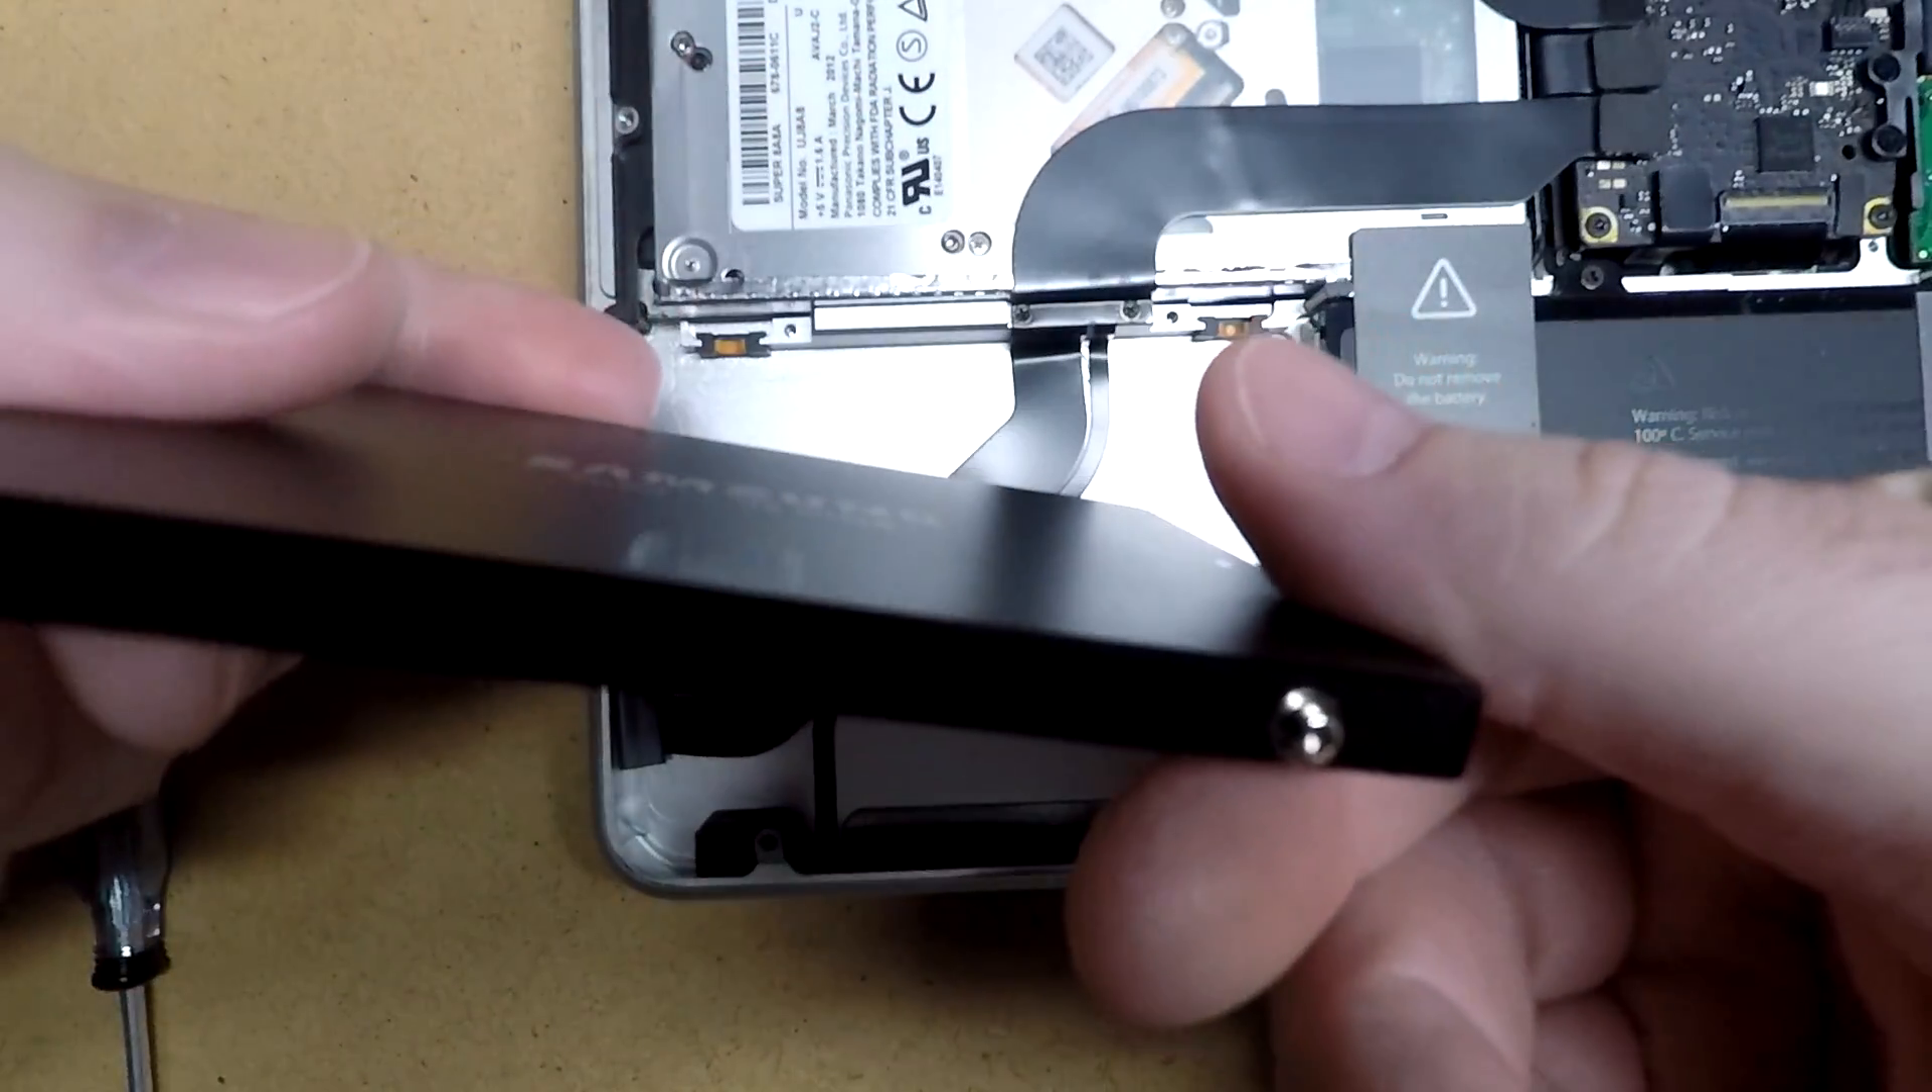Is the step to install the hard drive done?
No.